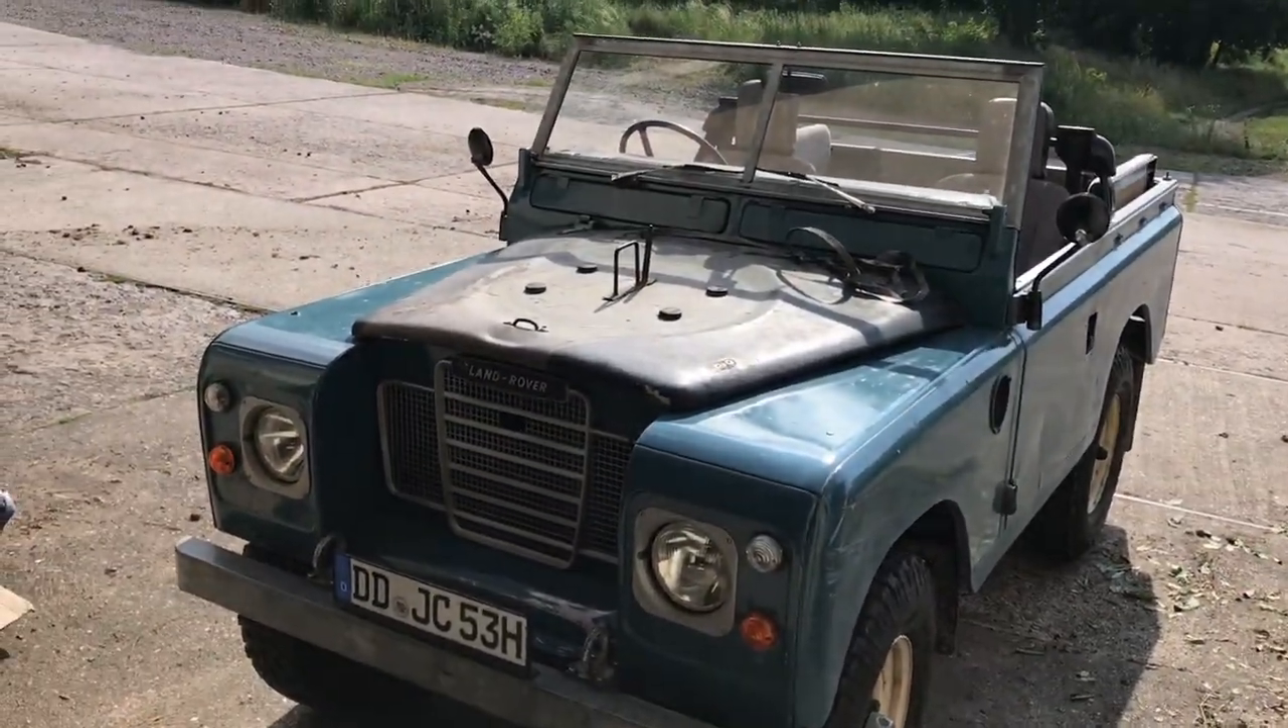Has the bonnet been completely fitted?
Yes.